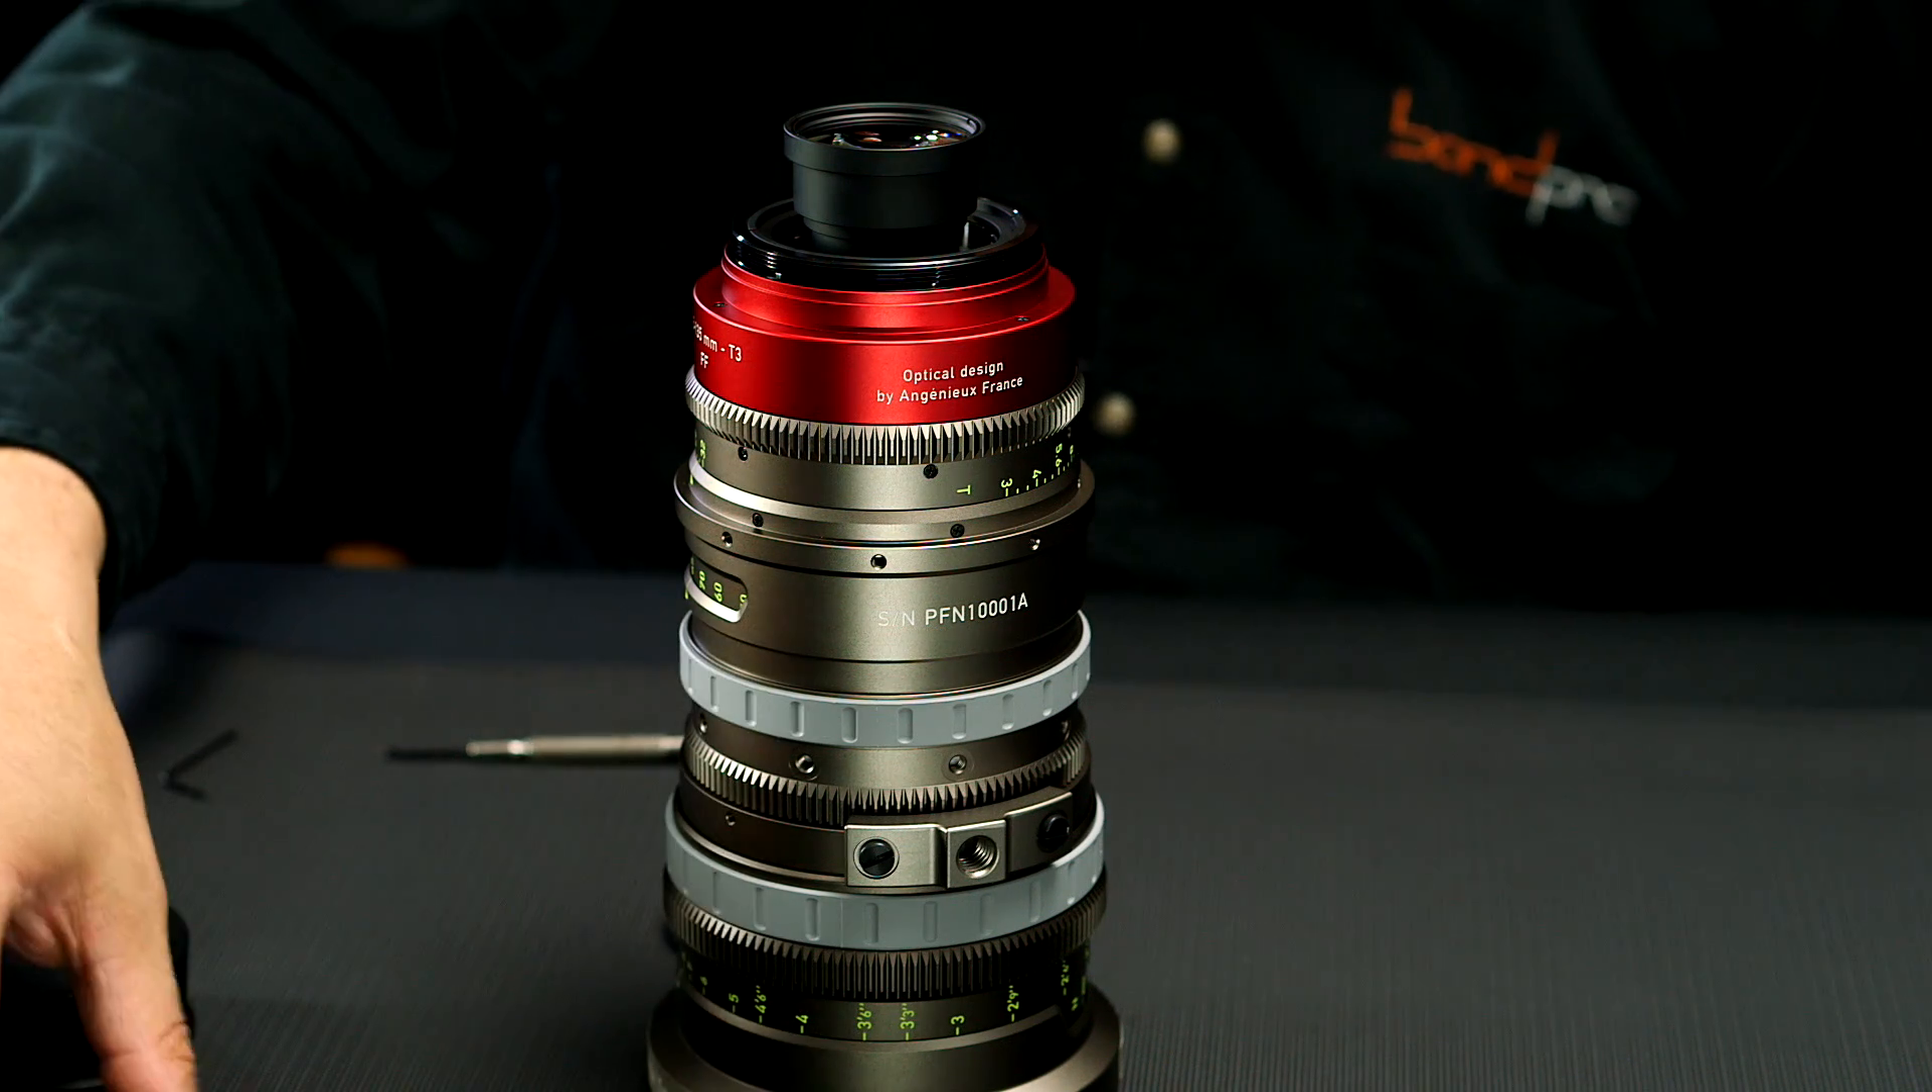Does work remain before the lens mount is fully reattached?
Yes.